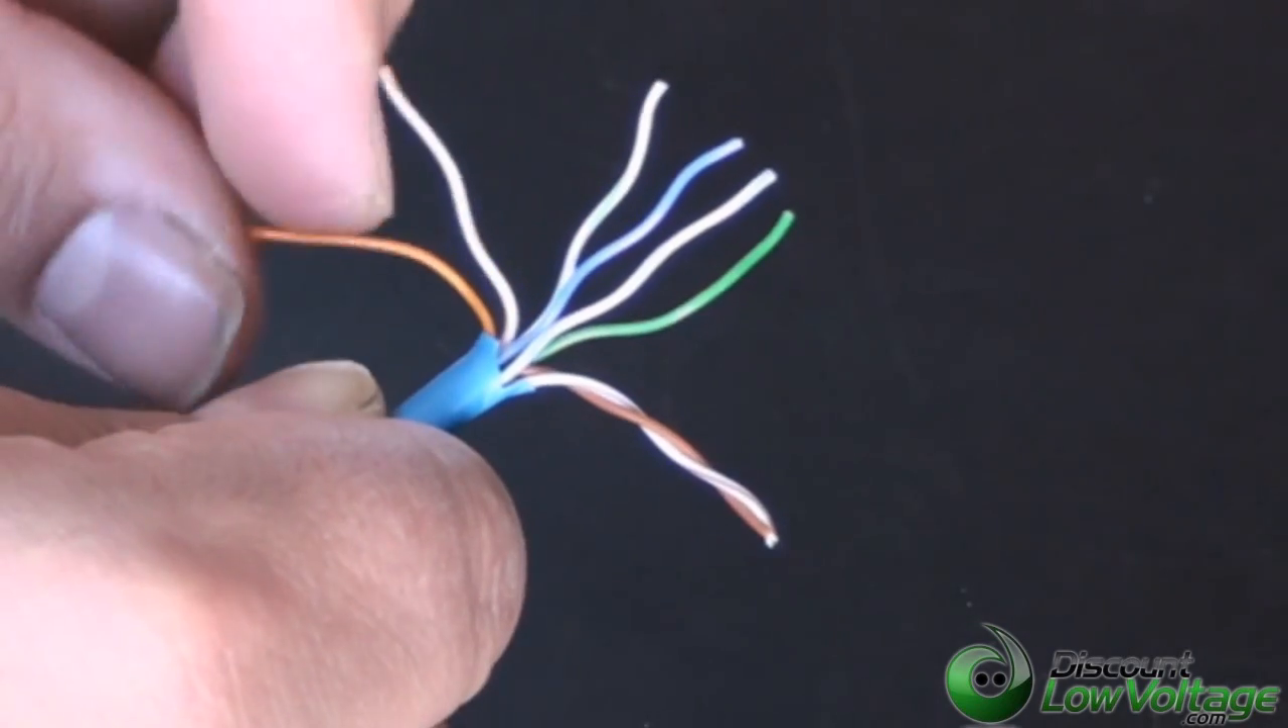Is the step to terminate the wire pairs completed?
No.